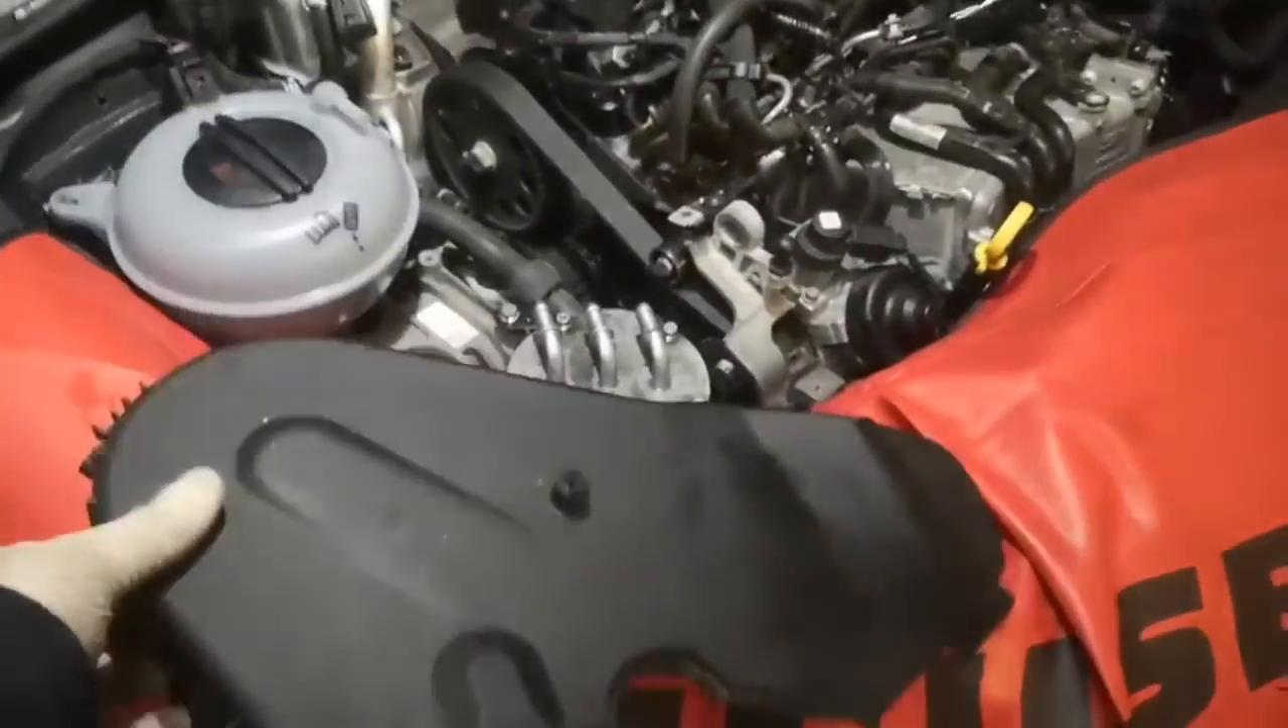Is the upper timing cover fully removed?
Yes.